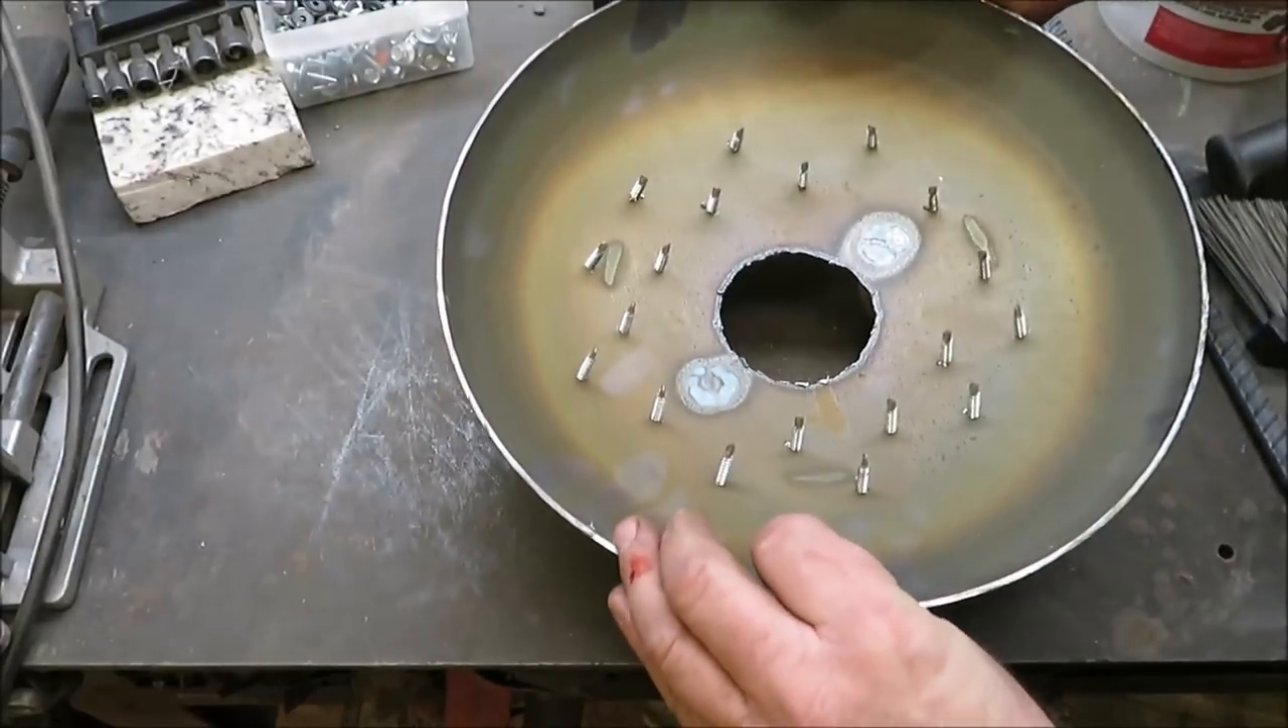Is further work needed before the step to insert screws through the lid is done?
No.